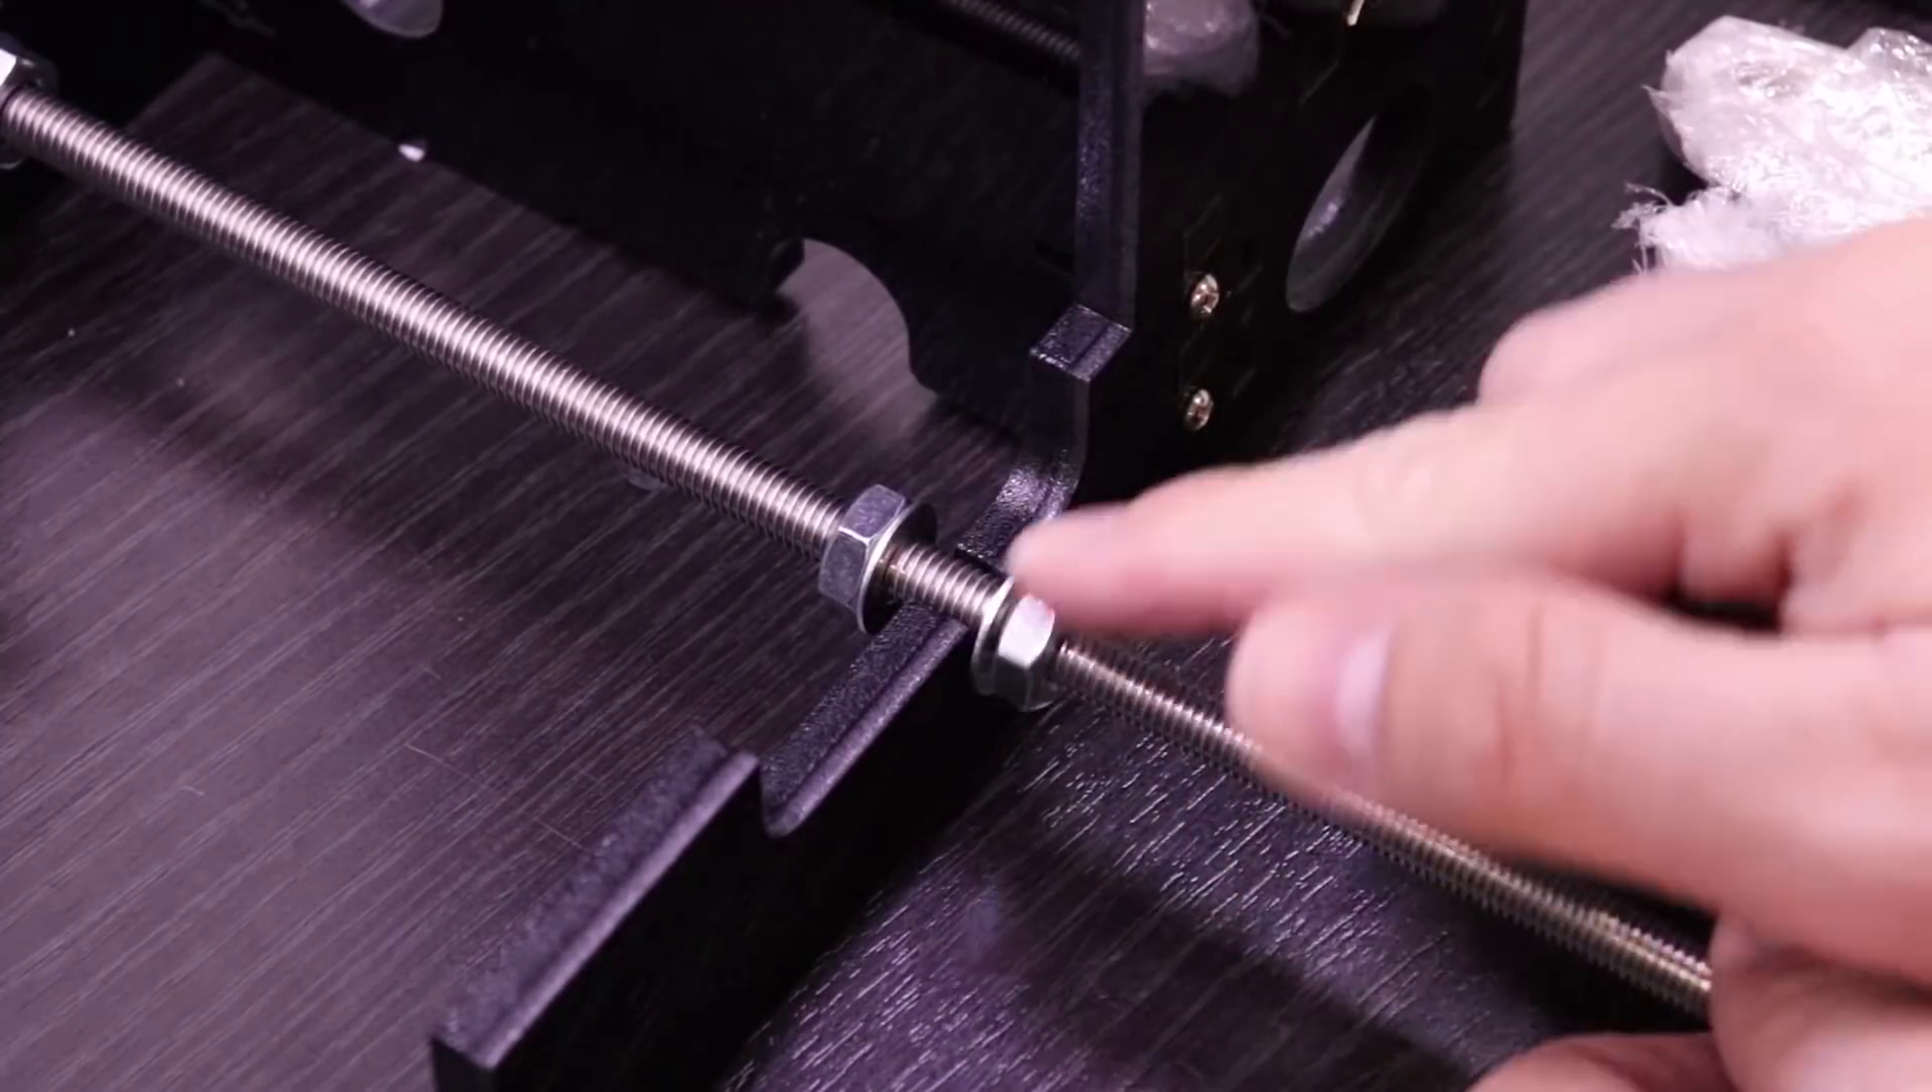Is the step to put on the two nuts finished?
Yes.